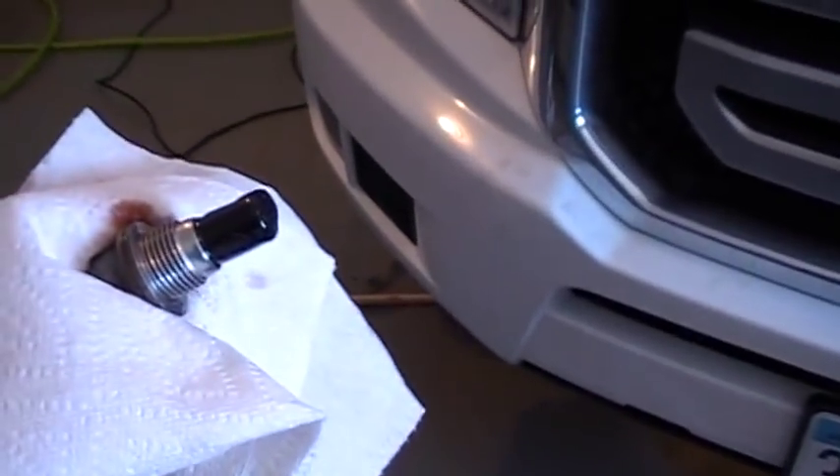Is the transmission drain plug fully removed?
Yes.